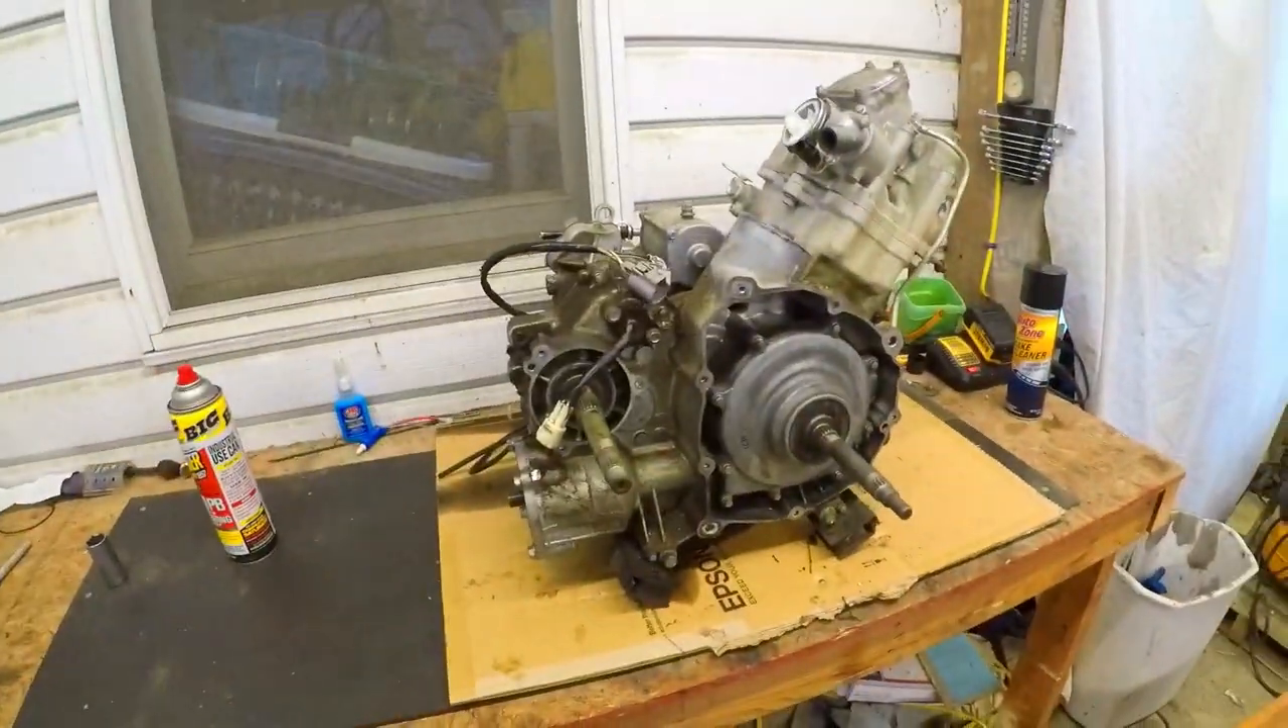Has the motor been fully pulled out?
Yes.